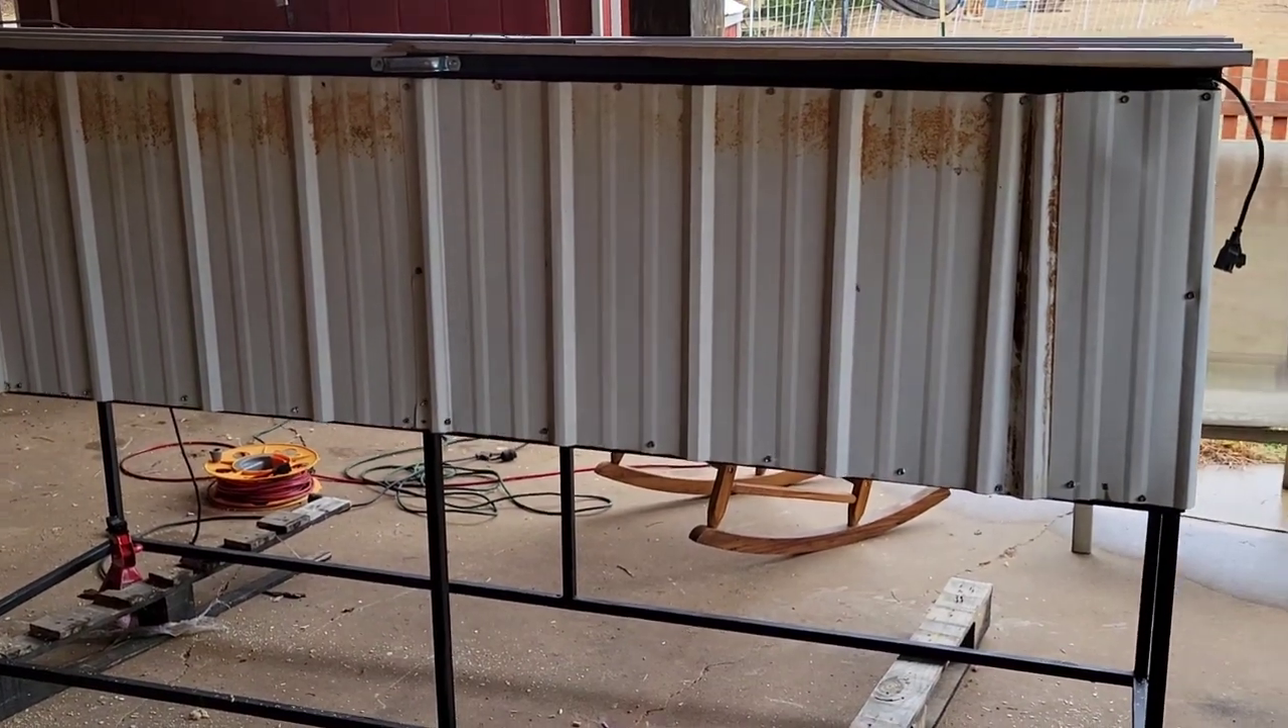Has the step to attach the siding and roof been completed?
Yes.